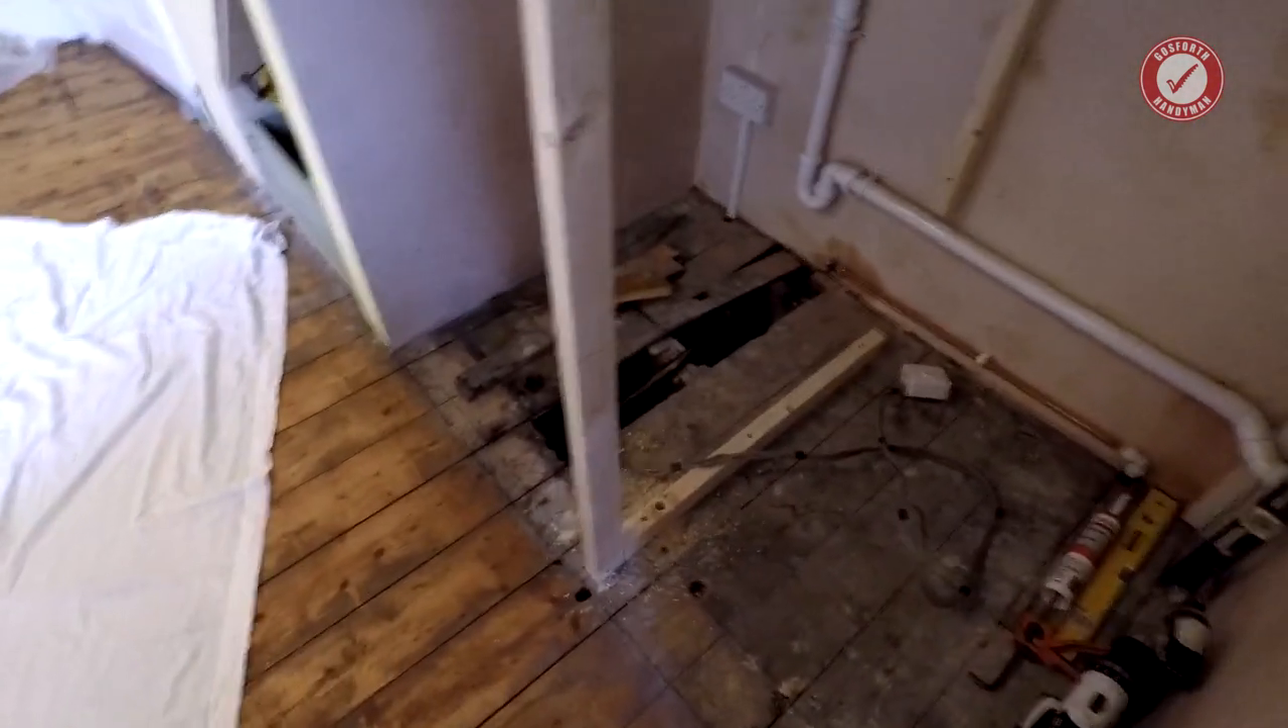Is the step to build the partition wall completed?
No.